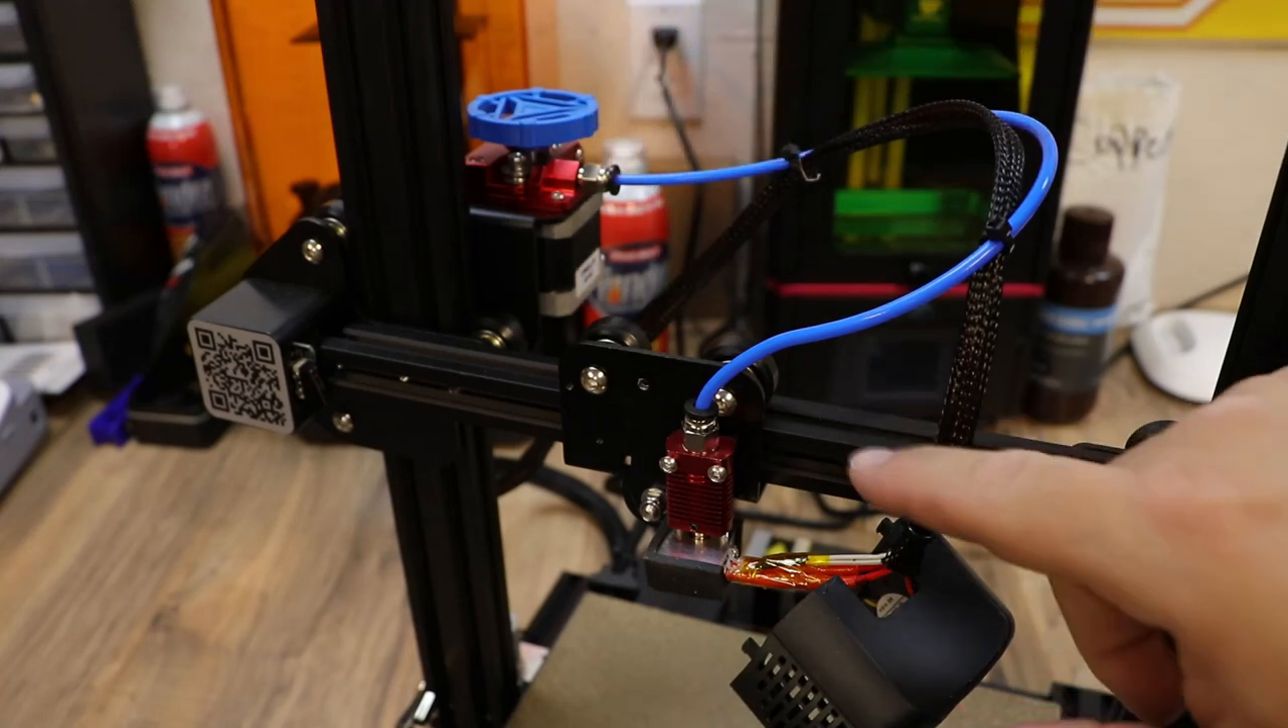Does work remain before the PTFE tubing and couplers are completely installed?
No.